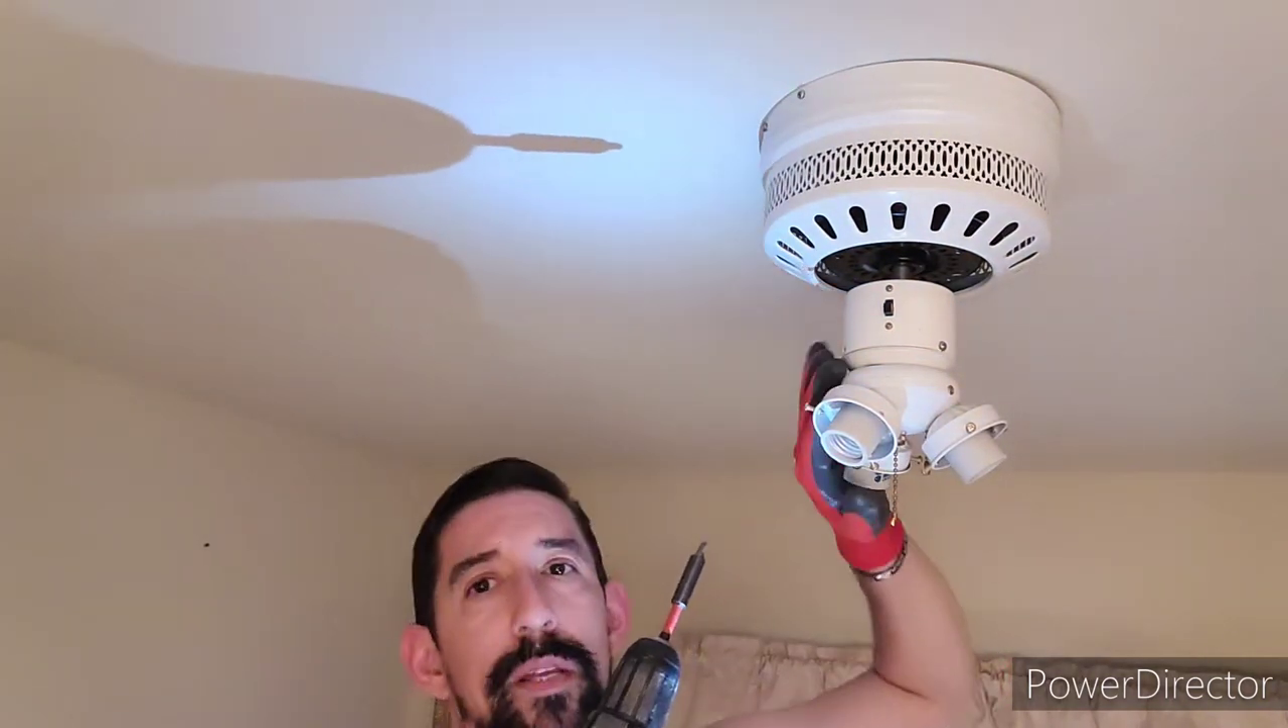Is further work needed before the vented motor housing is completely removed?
Yes.